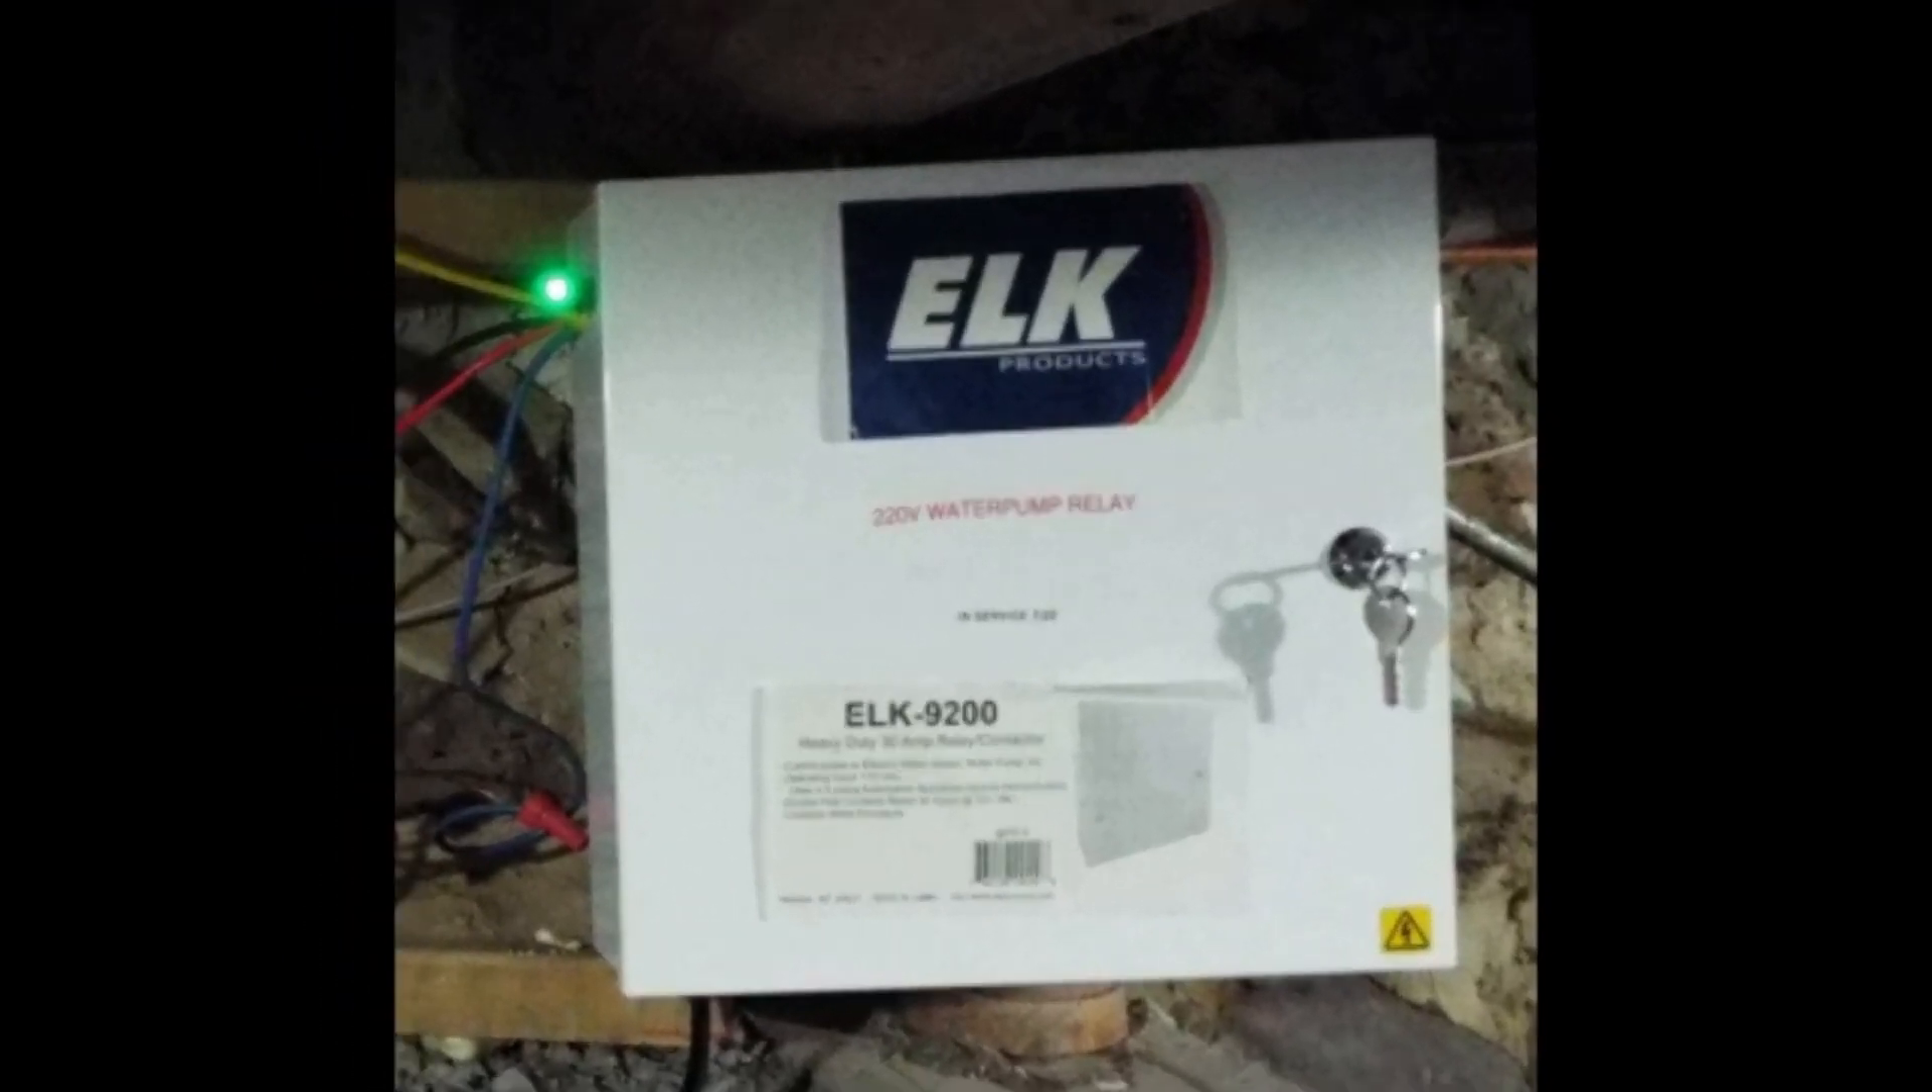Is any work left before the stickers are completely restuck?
No.